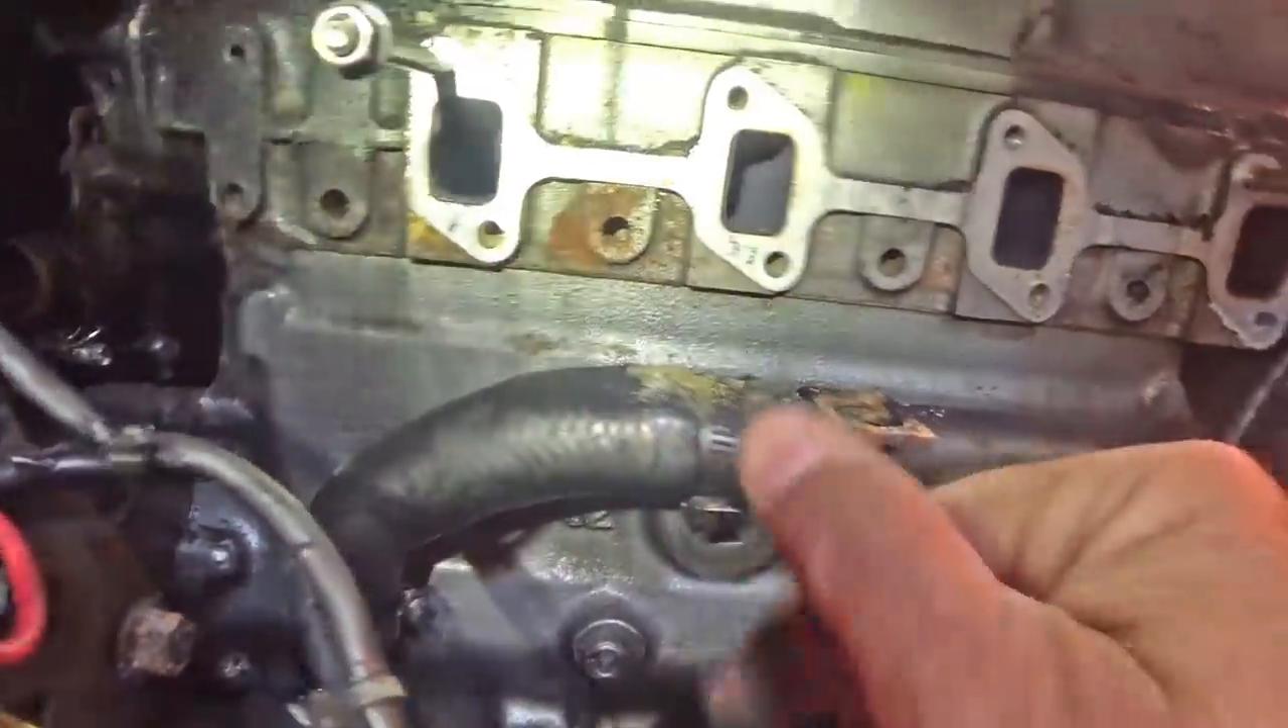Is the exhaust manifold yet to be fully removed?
No.